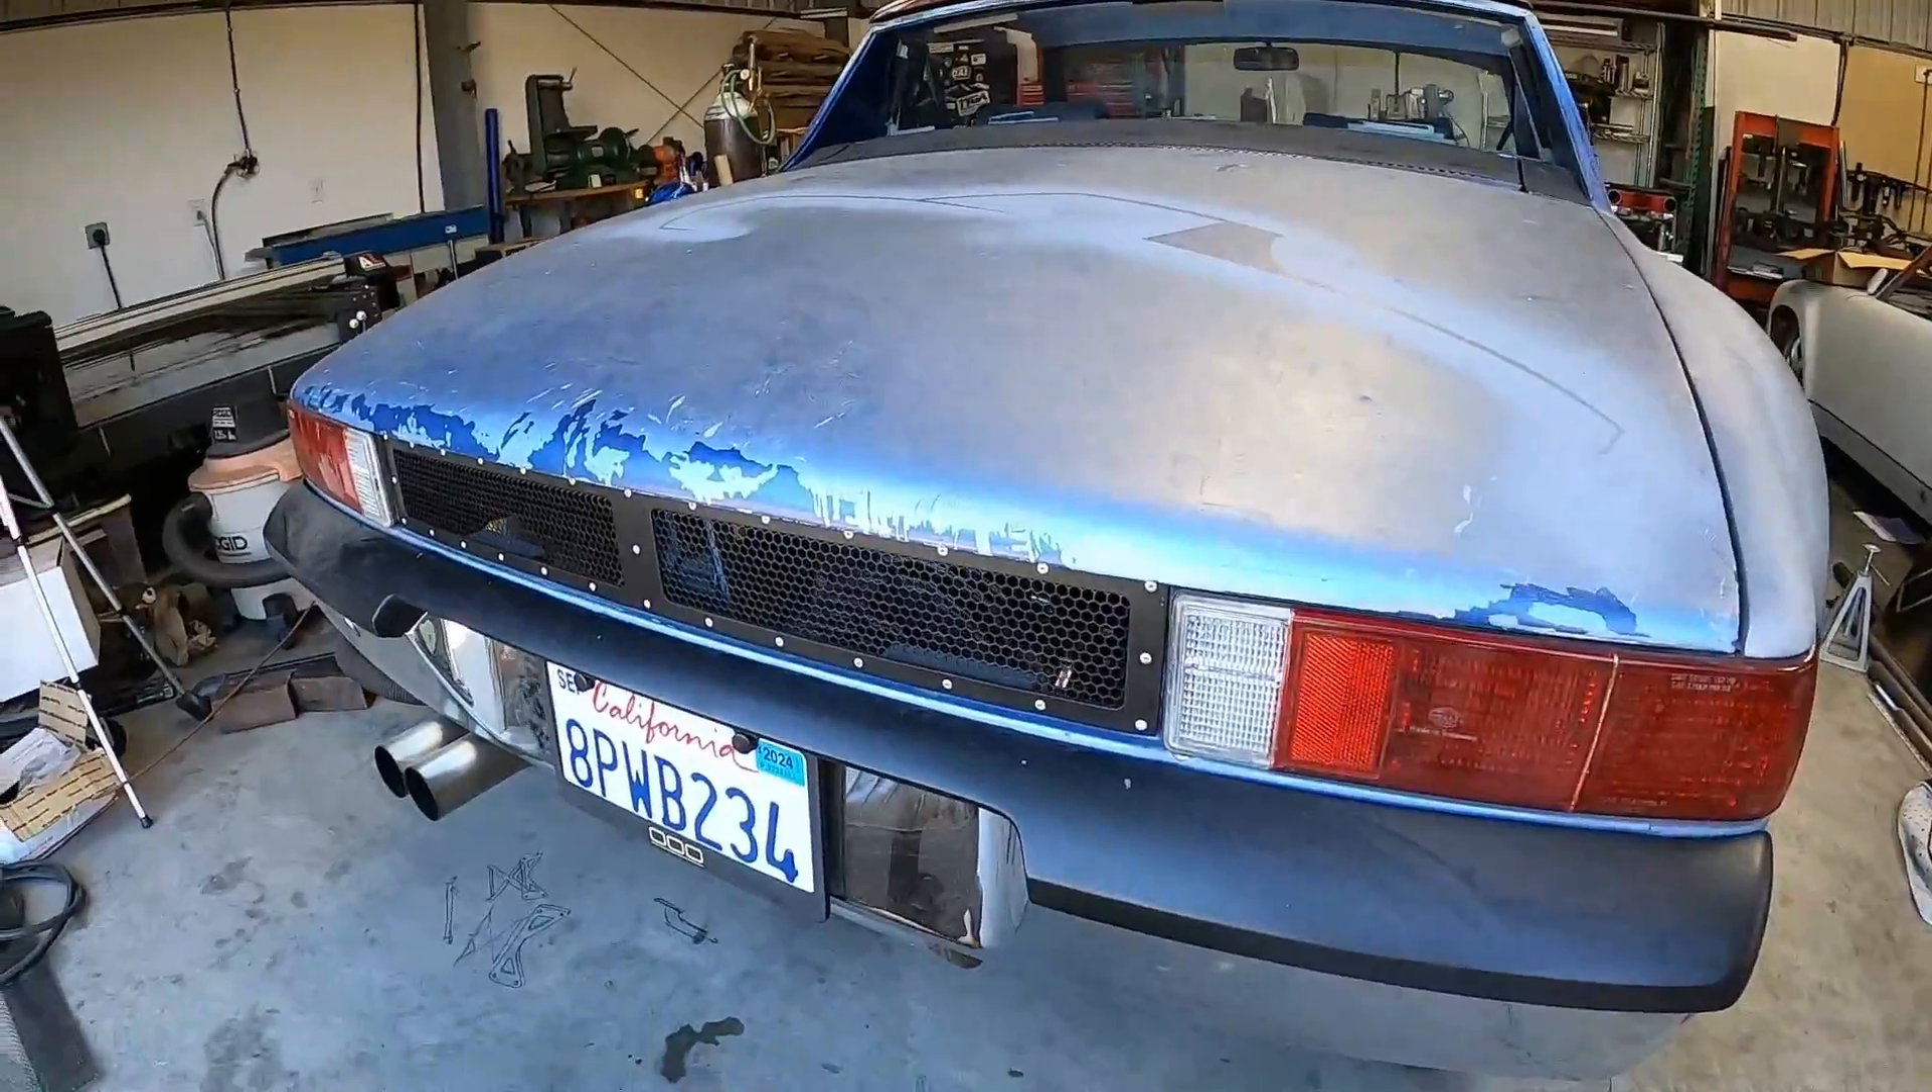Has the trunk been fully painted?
No.